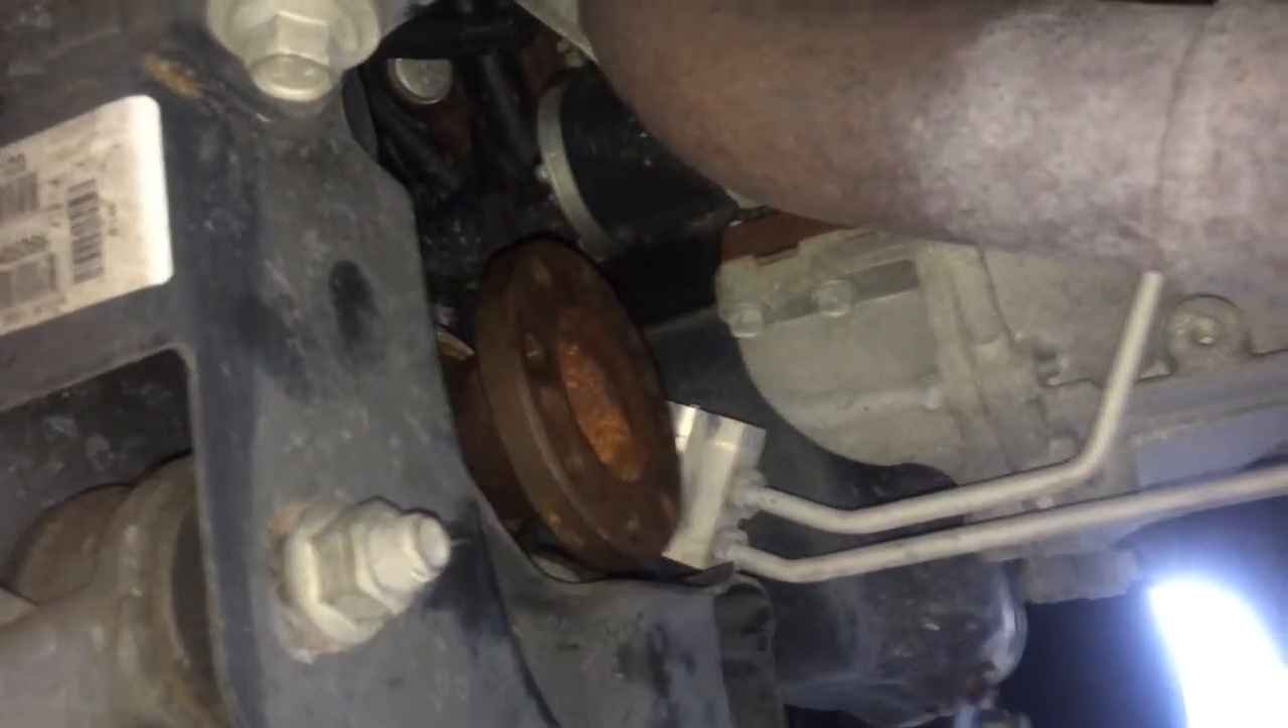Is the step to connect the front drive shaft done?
No.